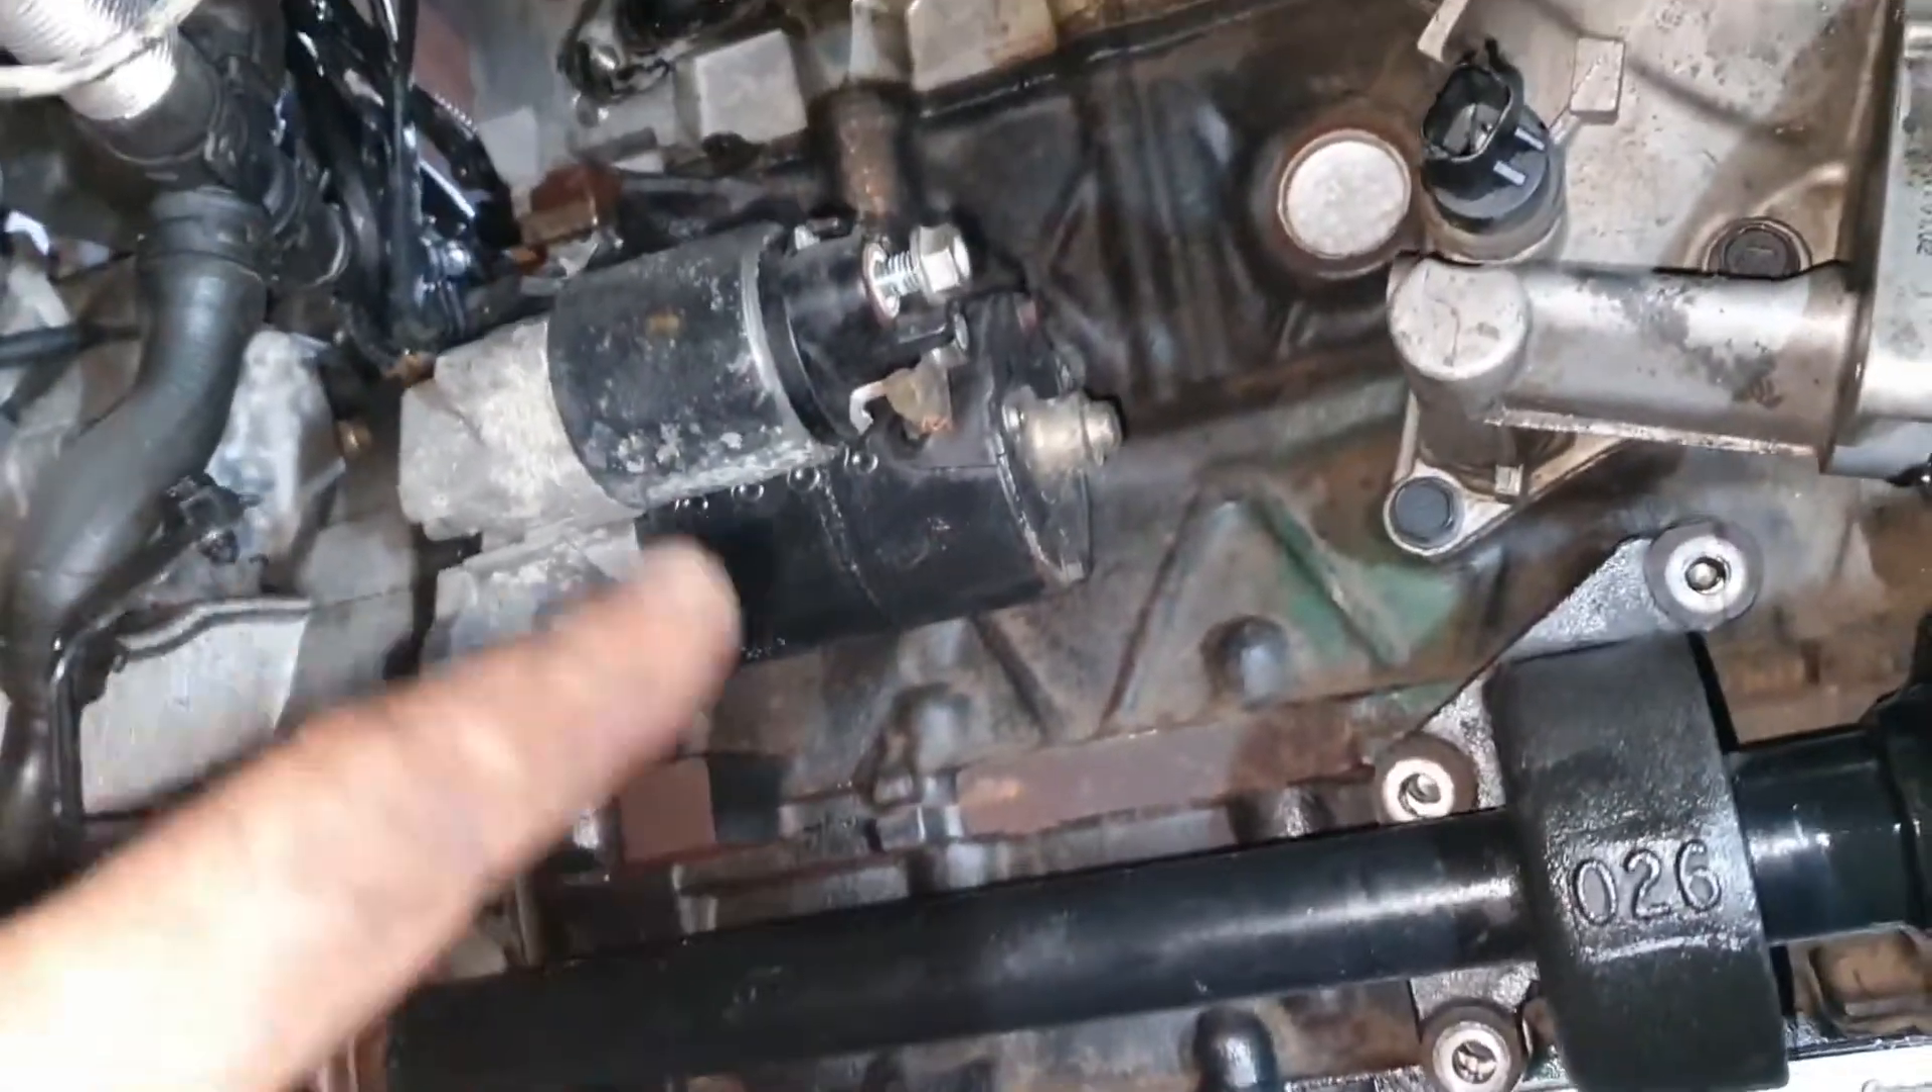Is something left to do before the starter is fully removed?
Yes.